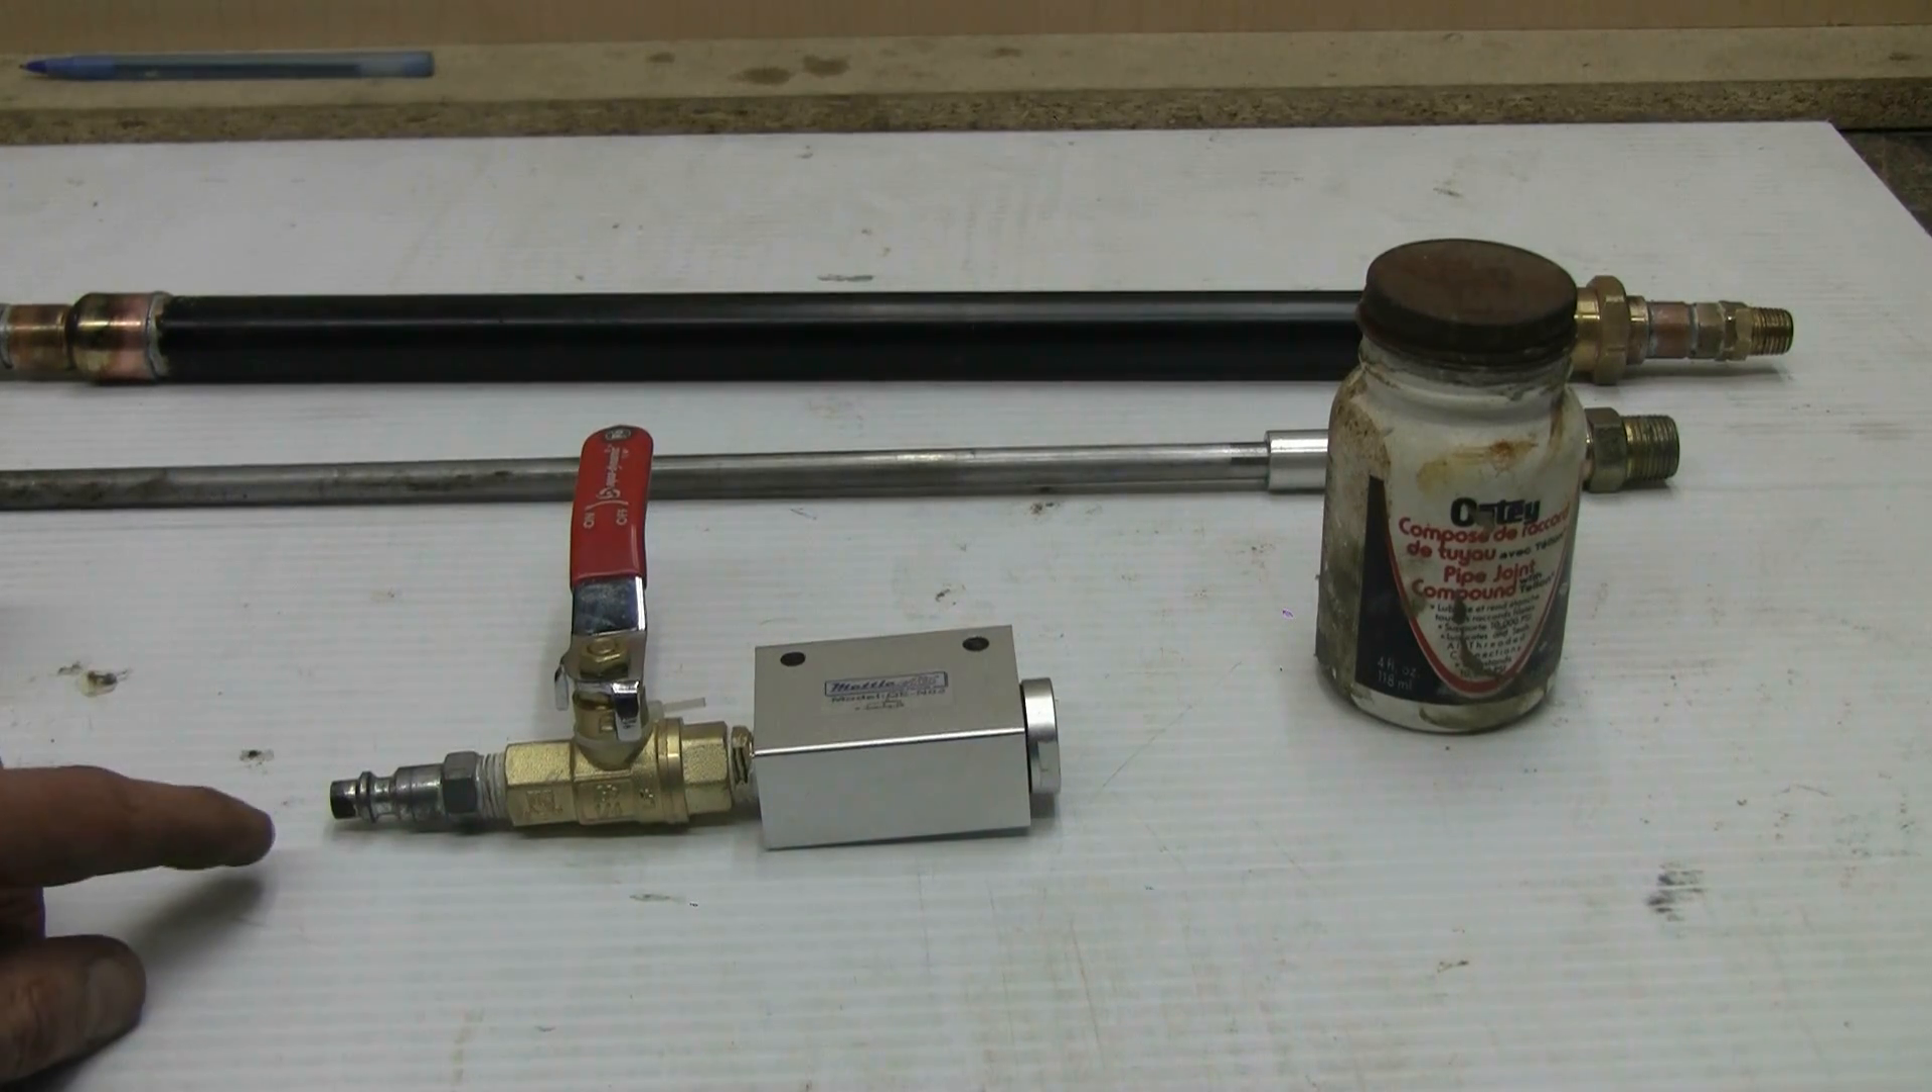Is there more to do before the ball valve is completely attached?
No.